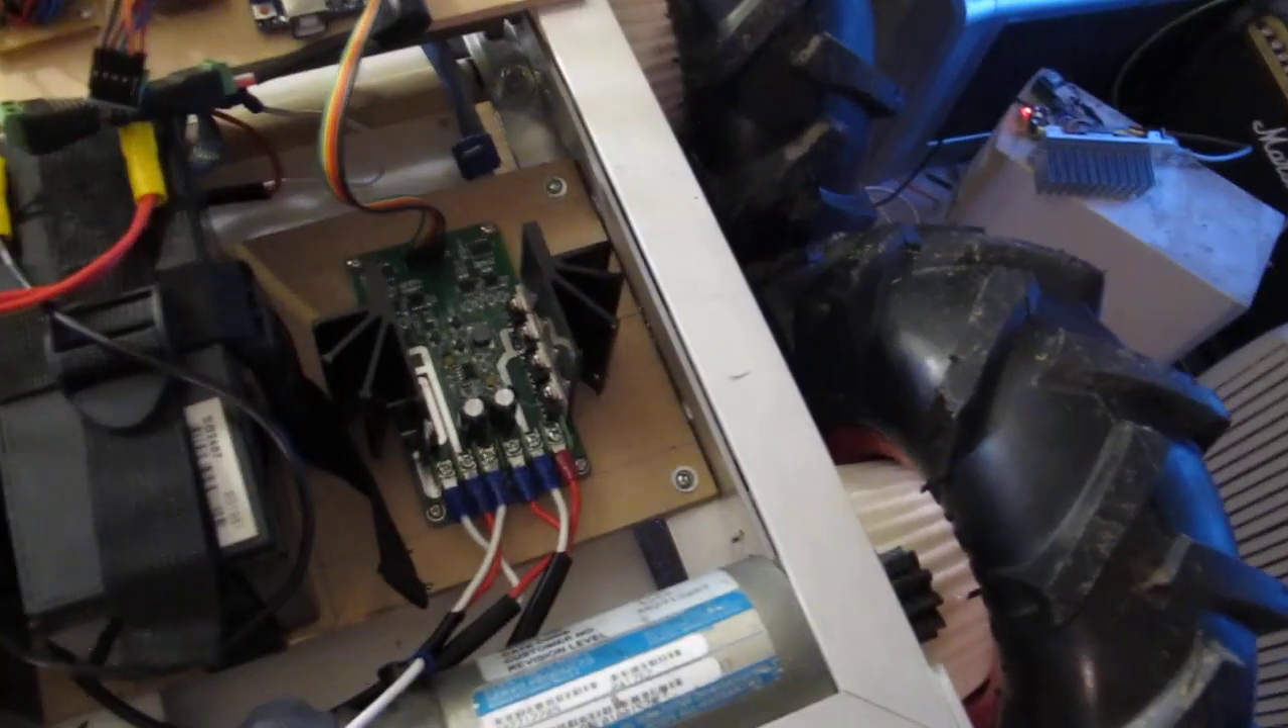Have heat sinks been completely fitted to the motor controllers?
Yes.